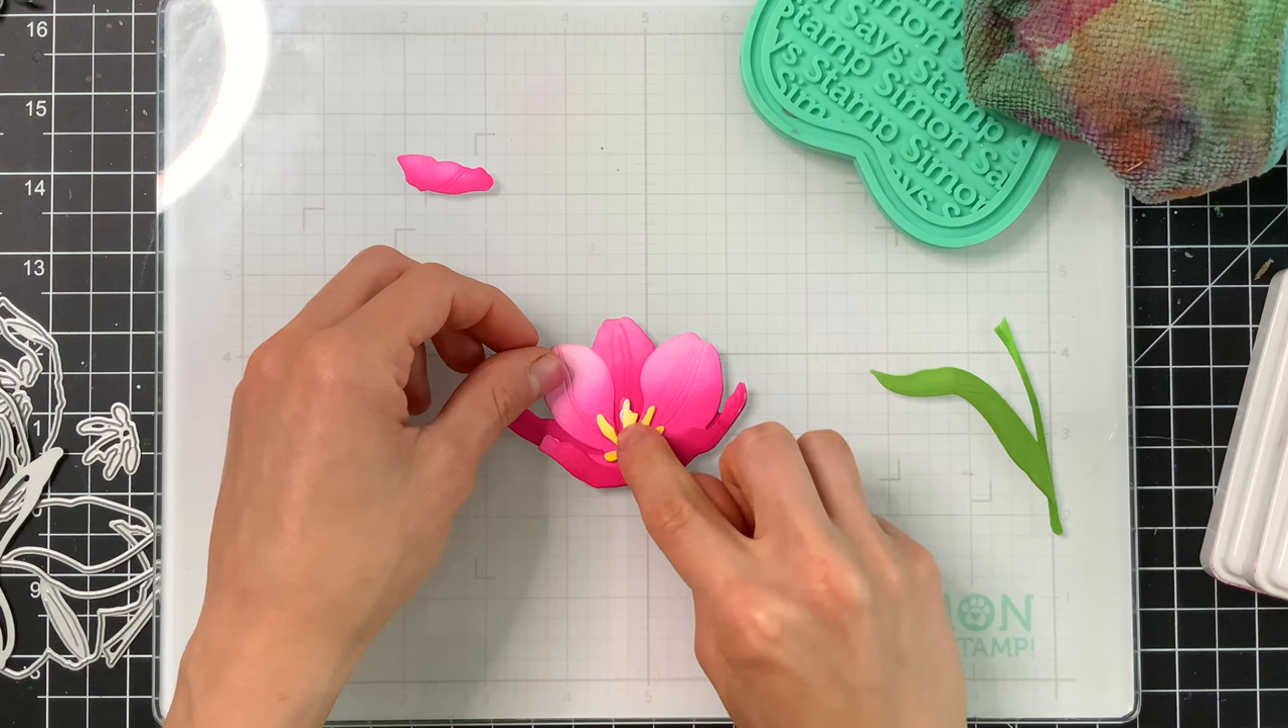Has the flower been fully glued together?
No.